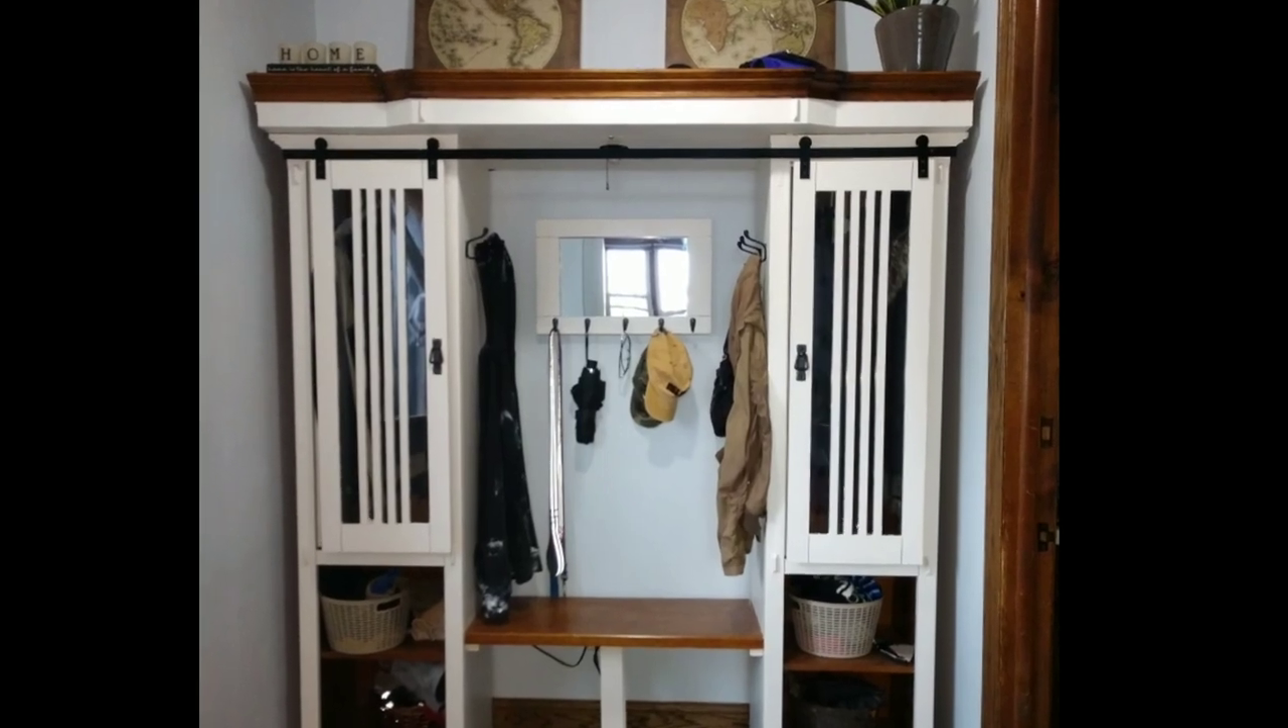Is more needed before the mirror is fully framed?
No.